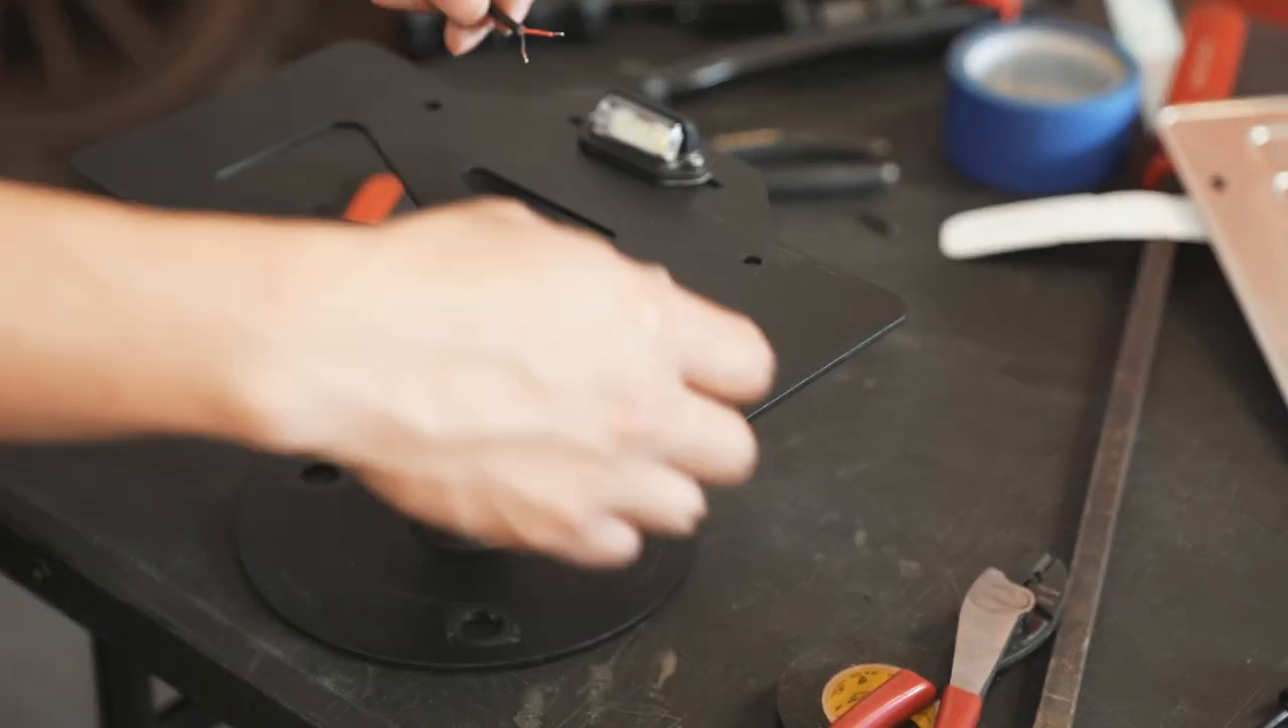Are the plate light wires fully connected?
No.